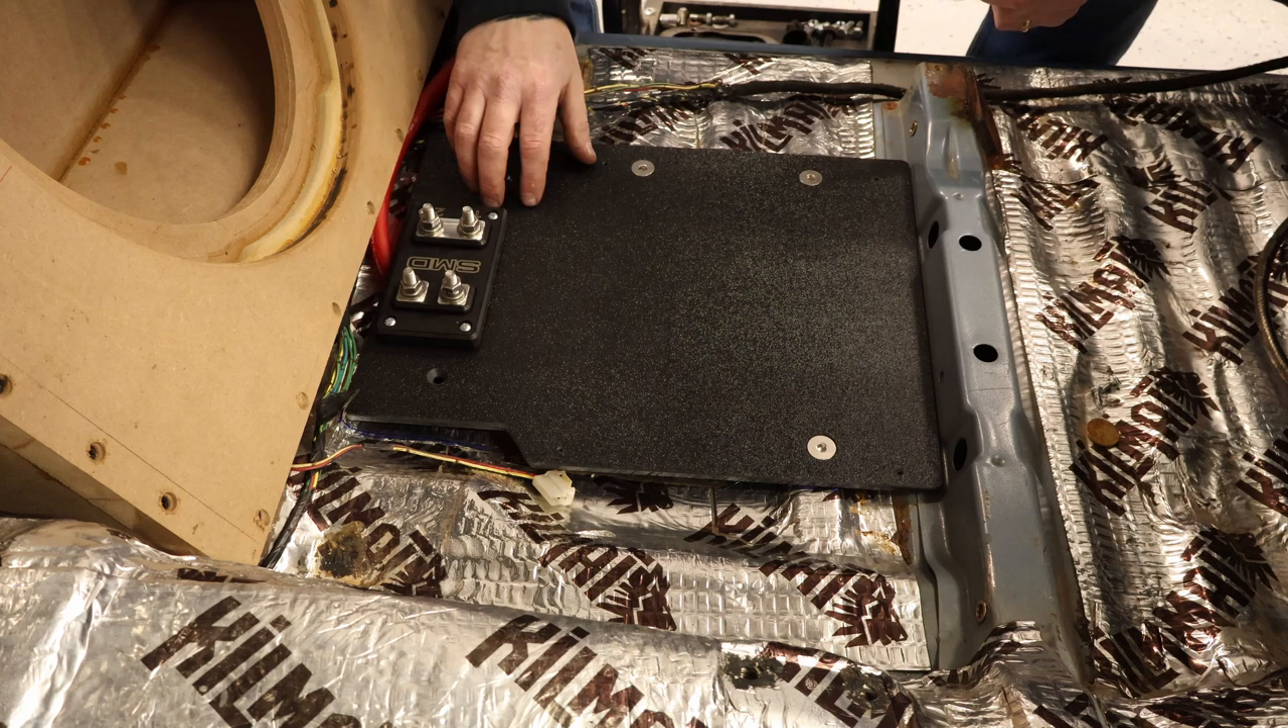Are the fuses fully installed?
No.